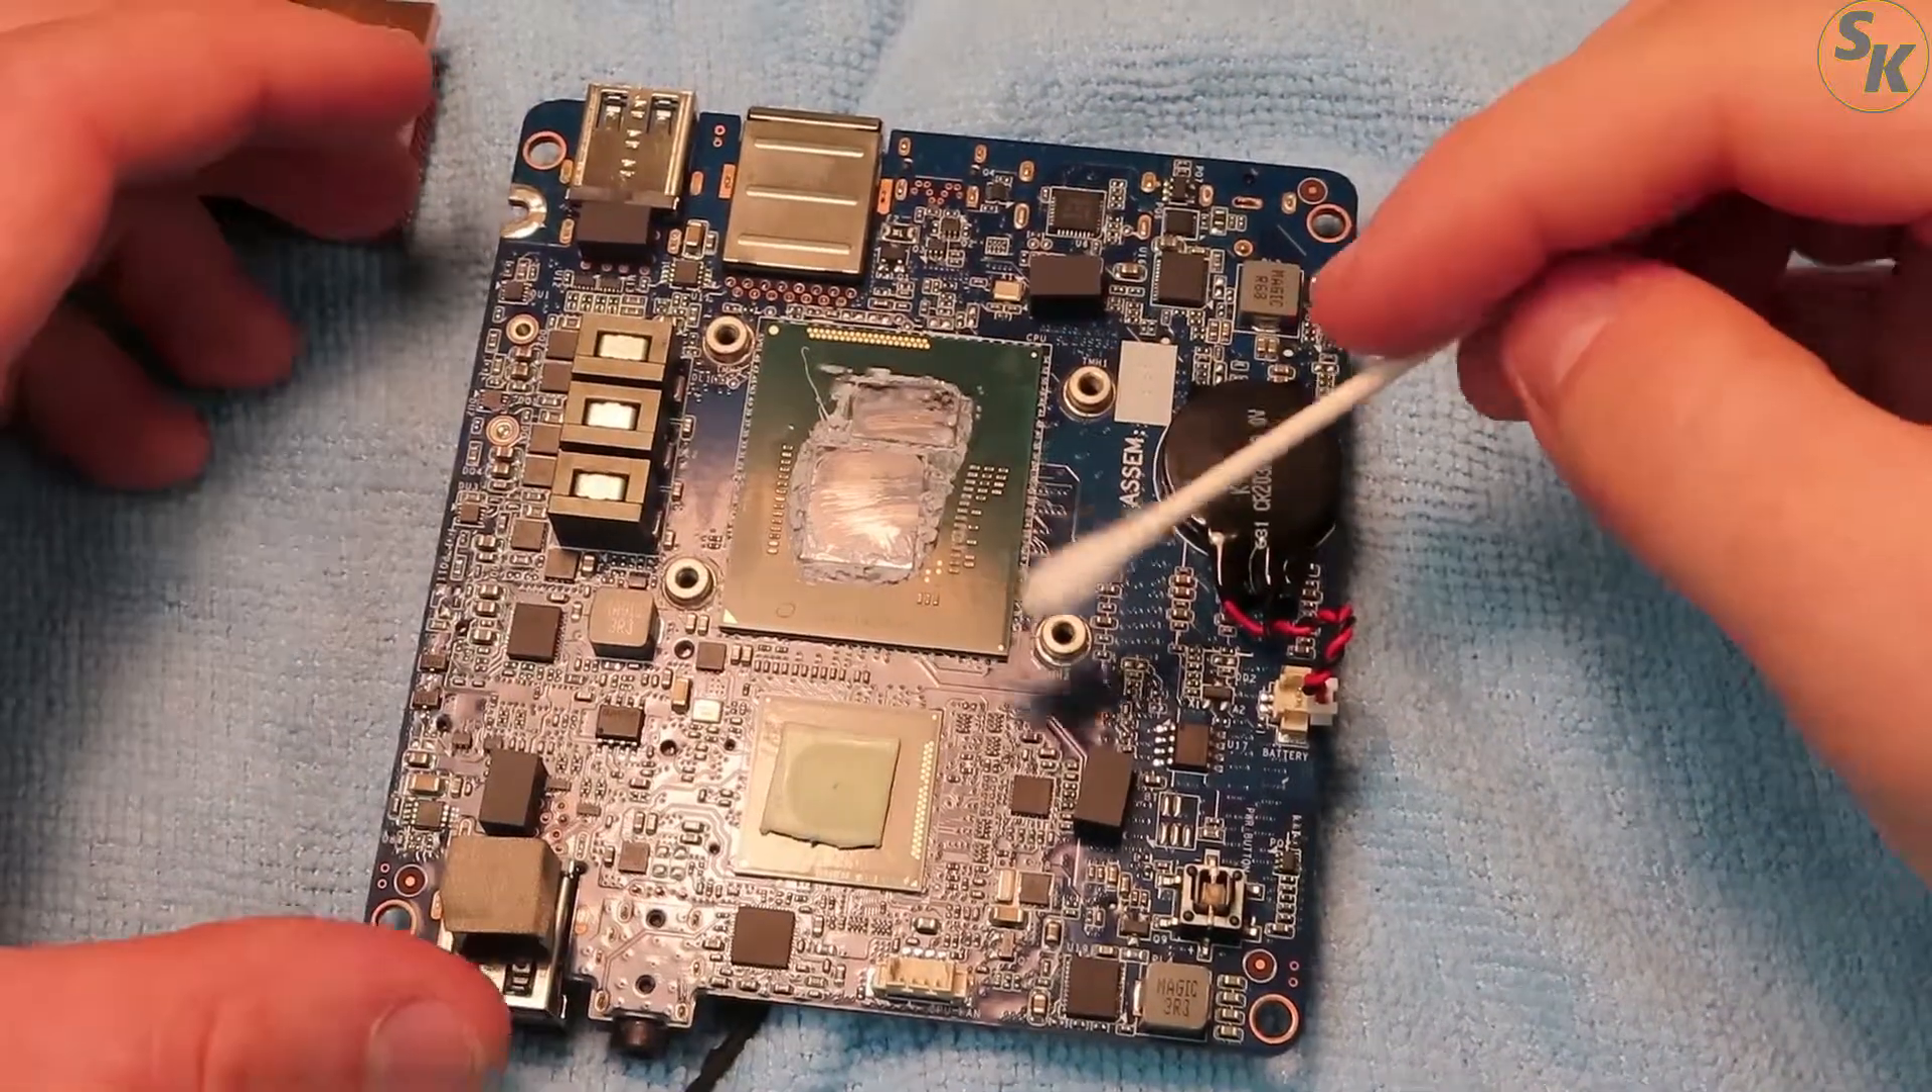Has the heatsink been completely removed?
Yes.